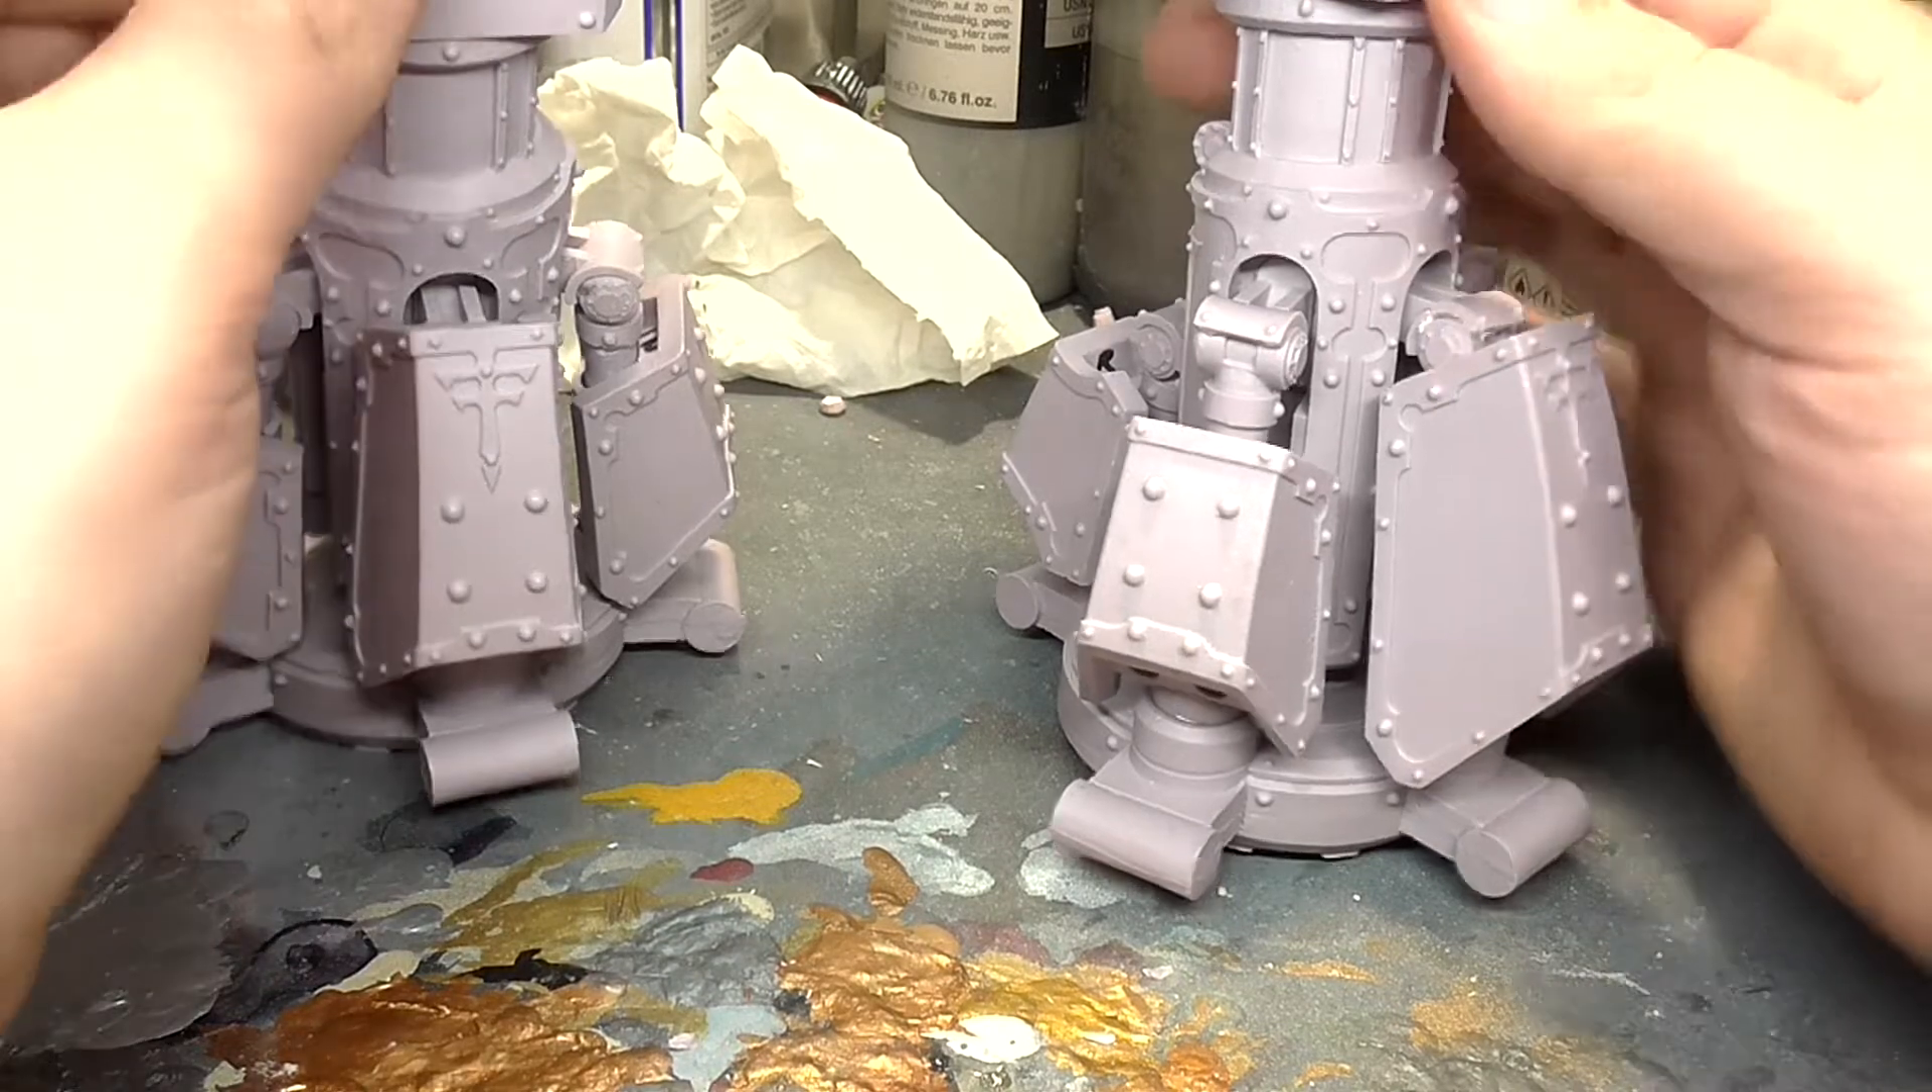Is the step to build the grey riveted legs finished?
Yes.